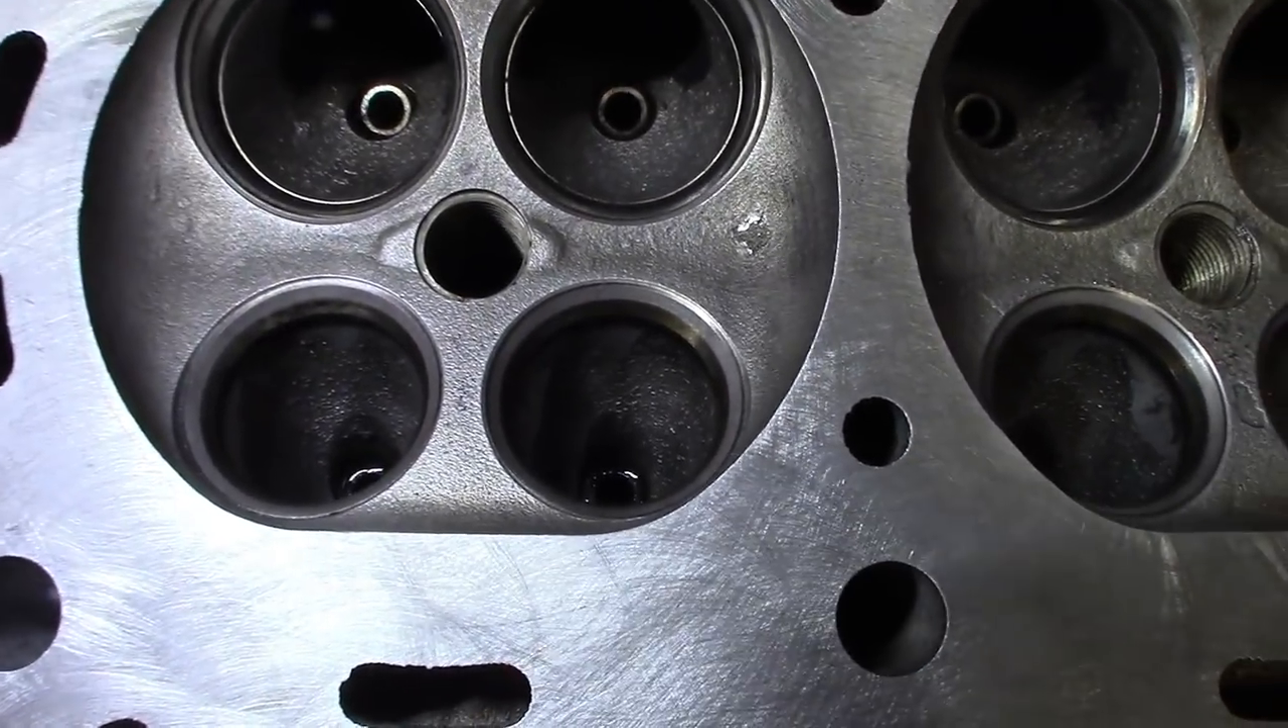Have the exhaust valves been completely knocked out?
Yes.